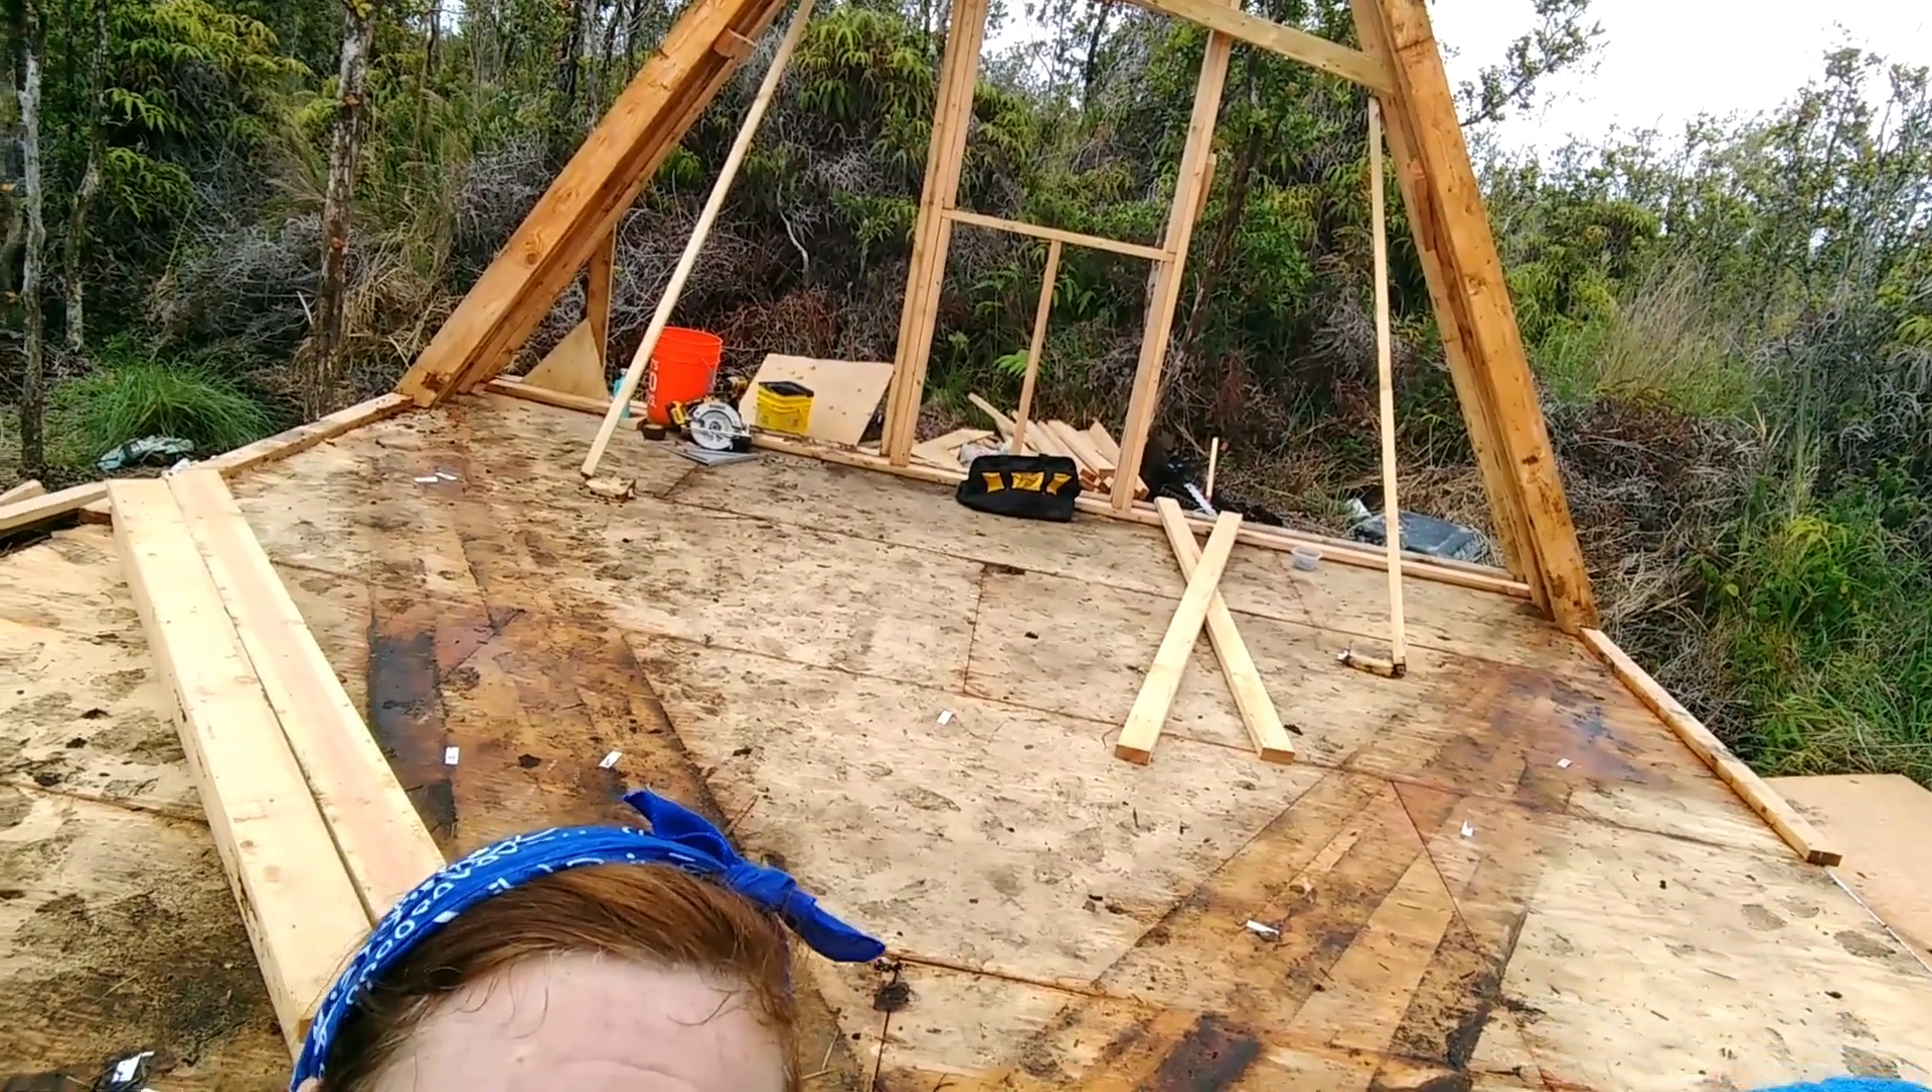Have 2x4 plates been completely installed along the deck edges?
No.